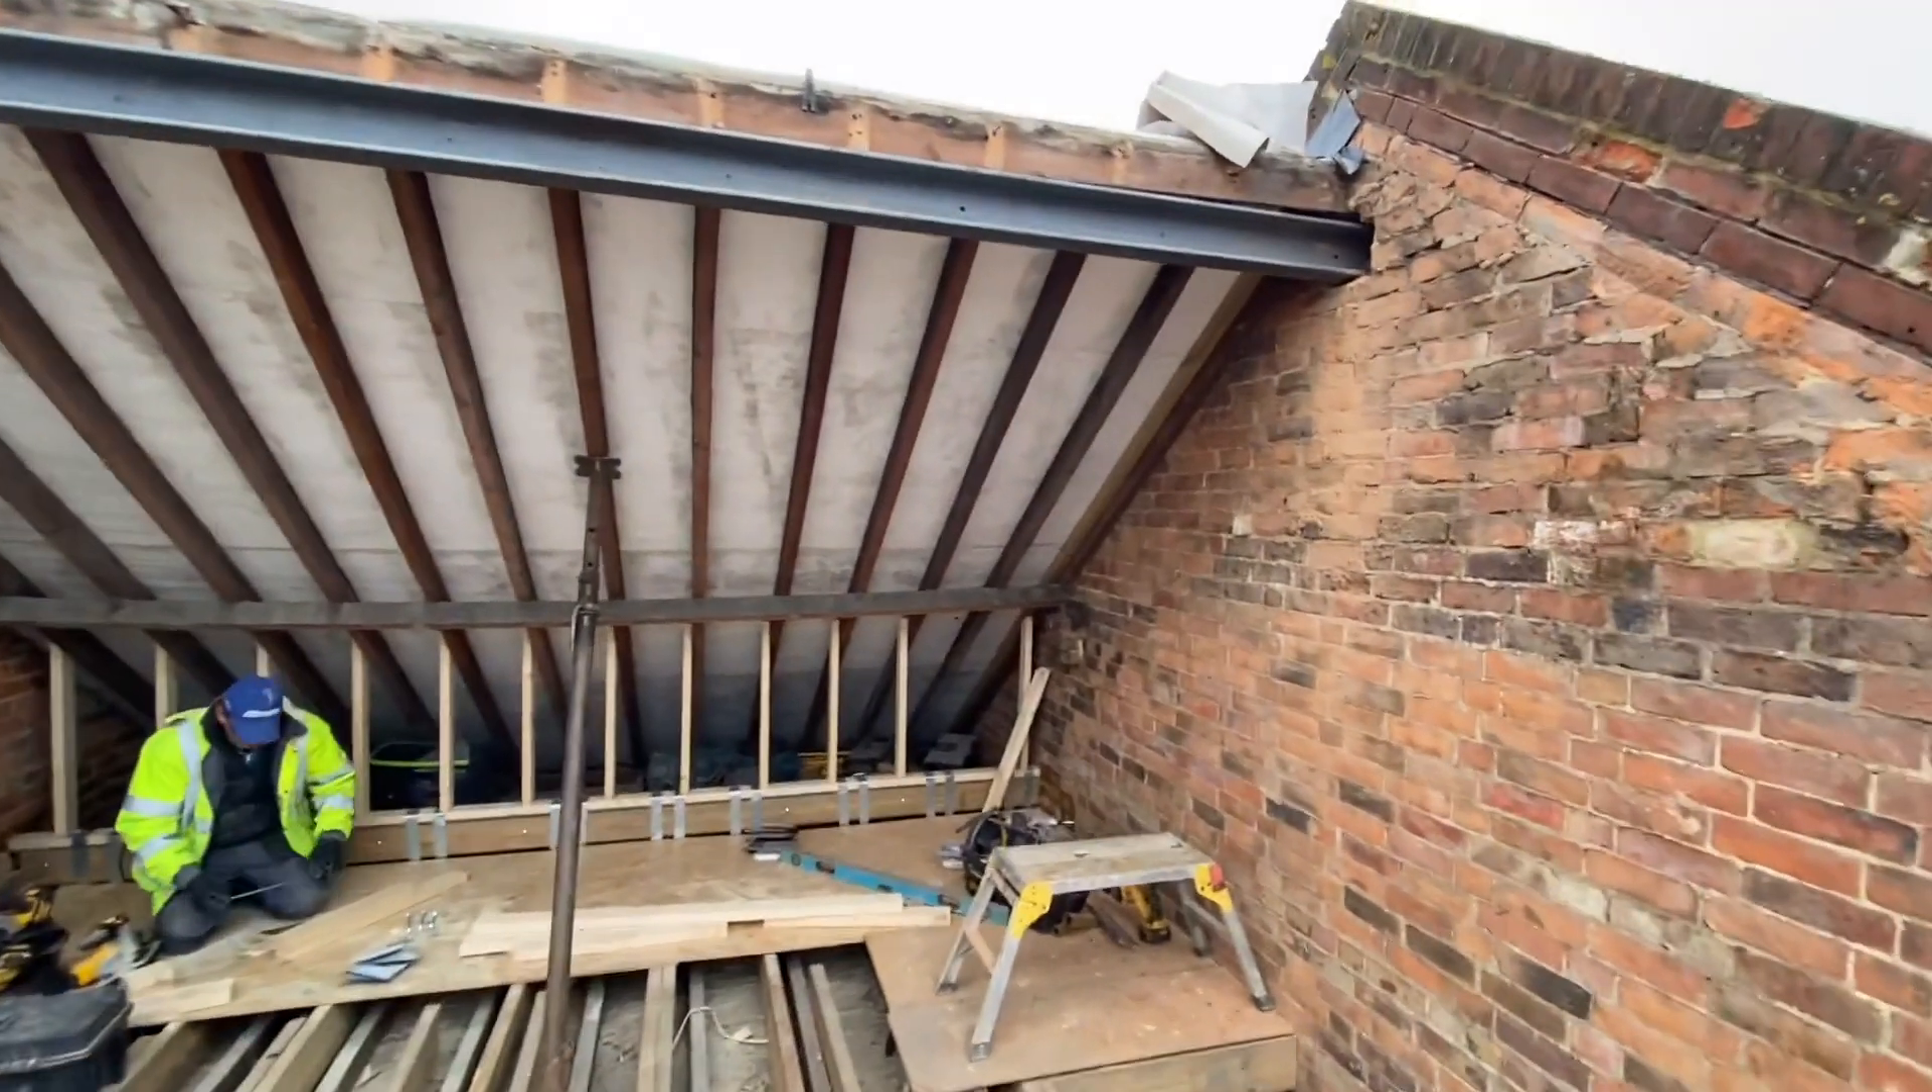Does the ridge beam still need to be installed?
No.